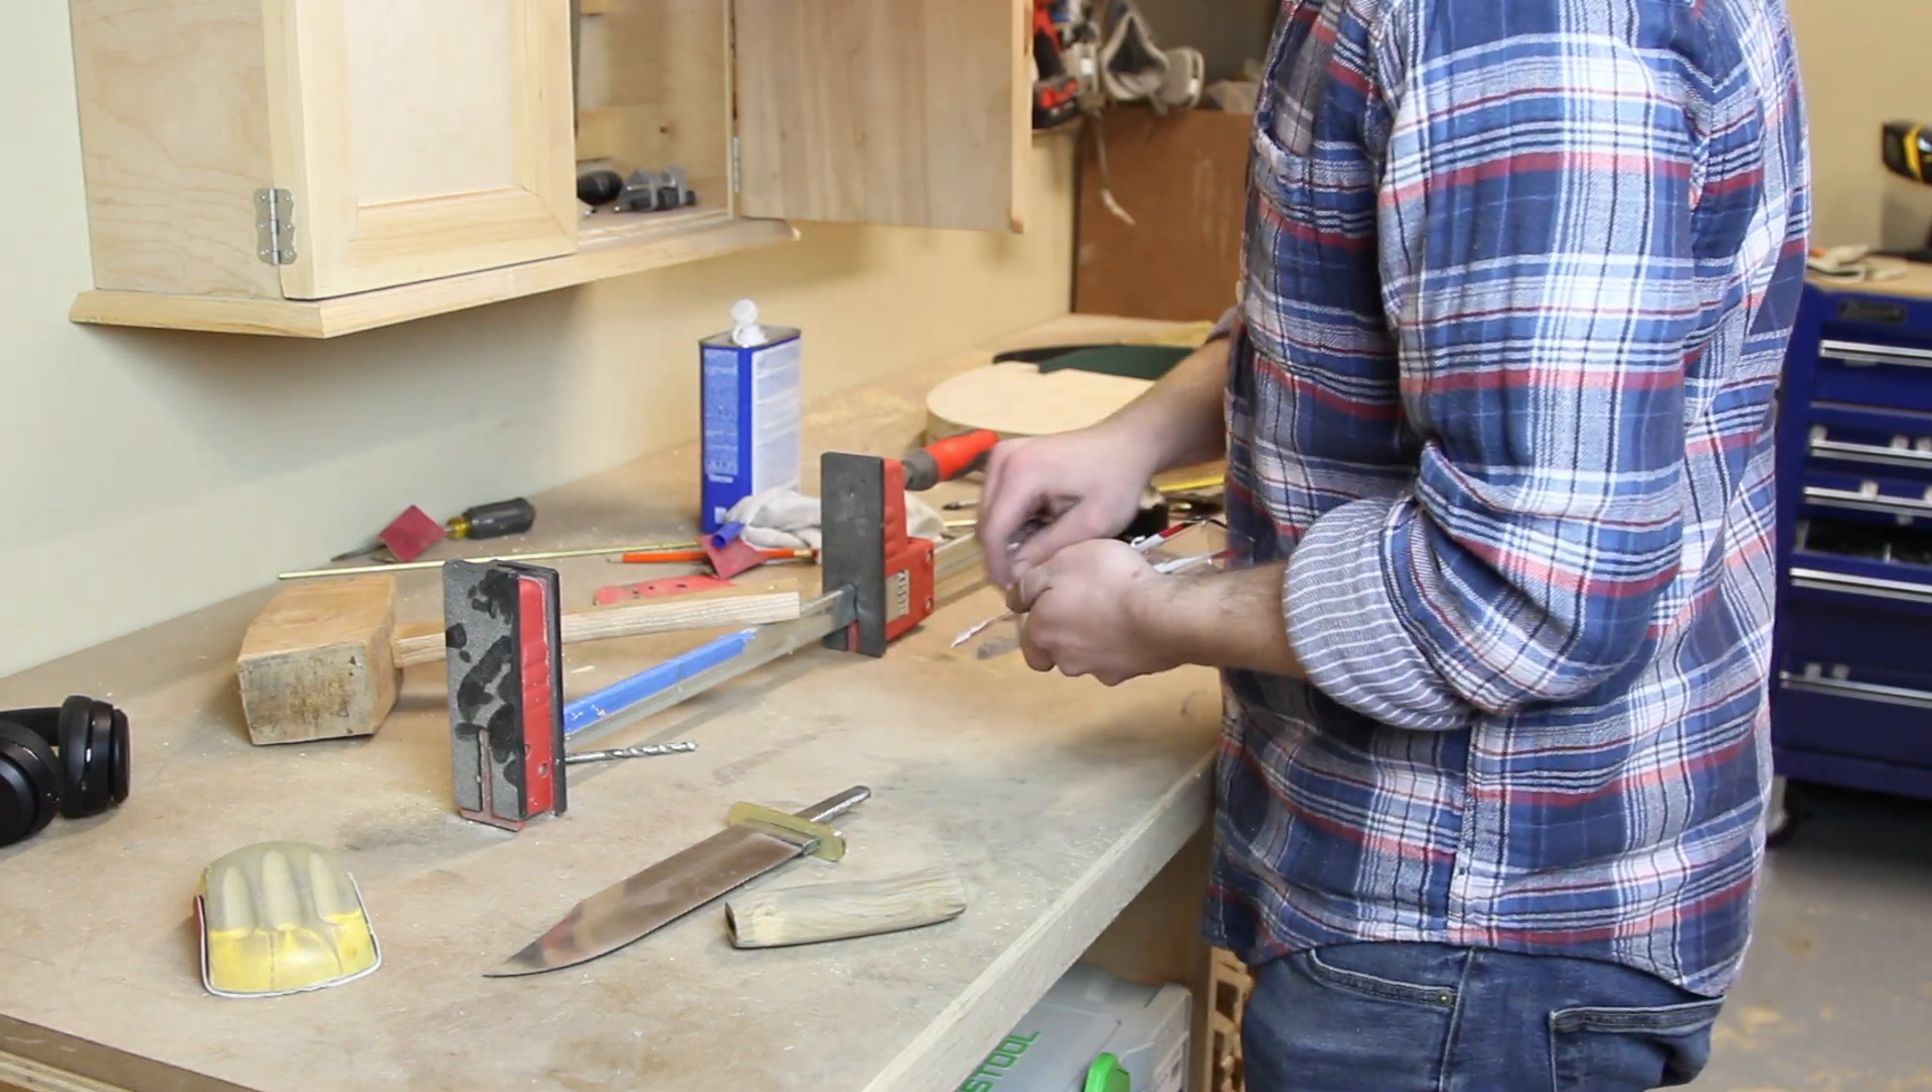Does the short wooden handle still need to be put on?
Yes.